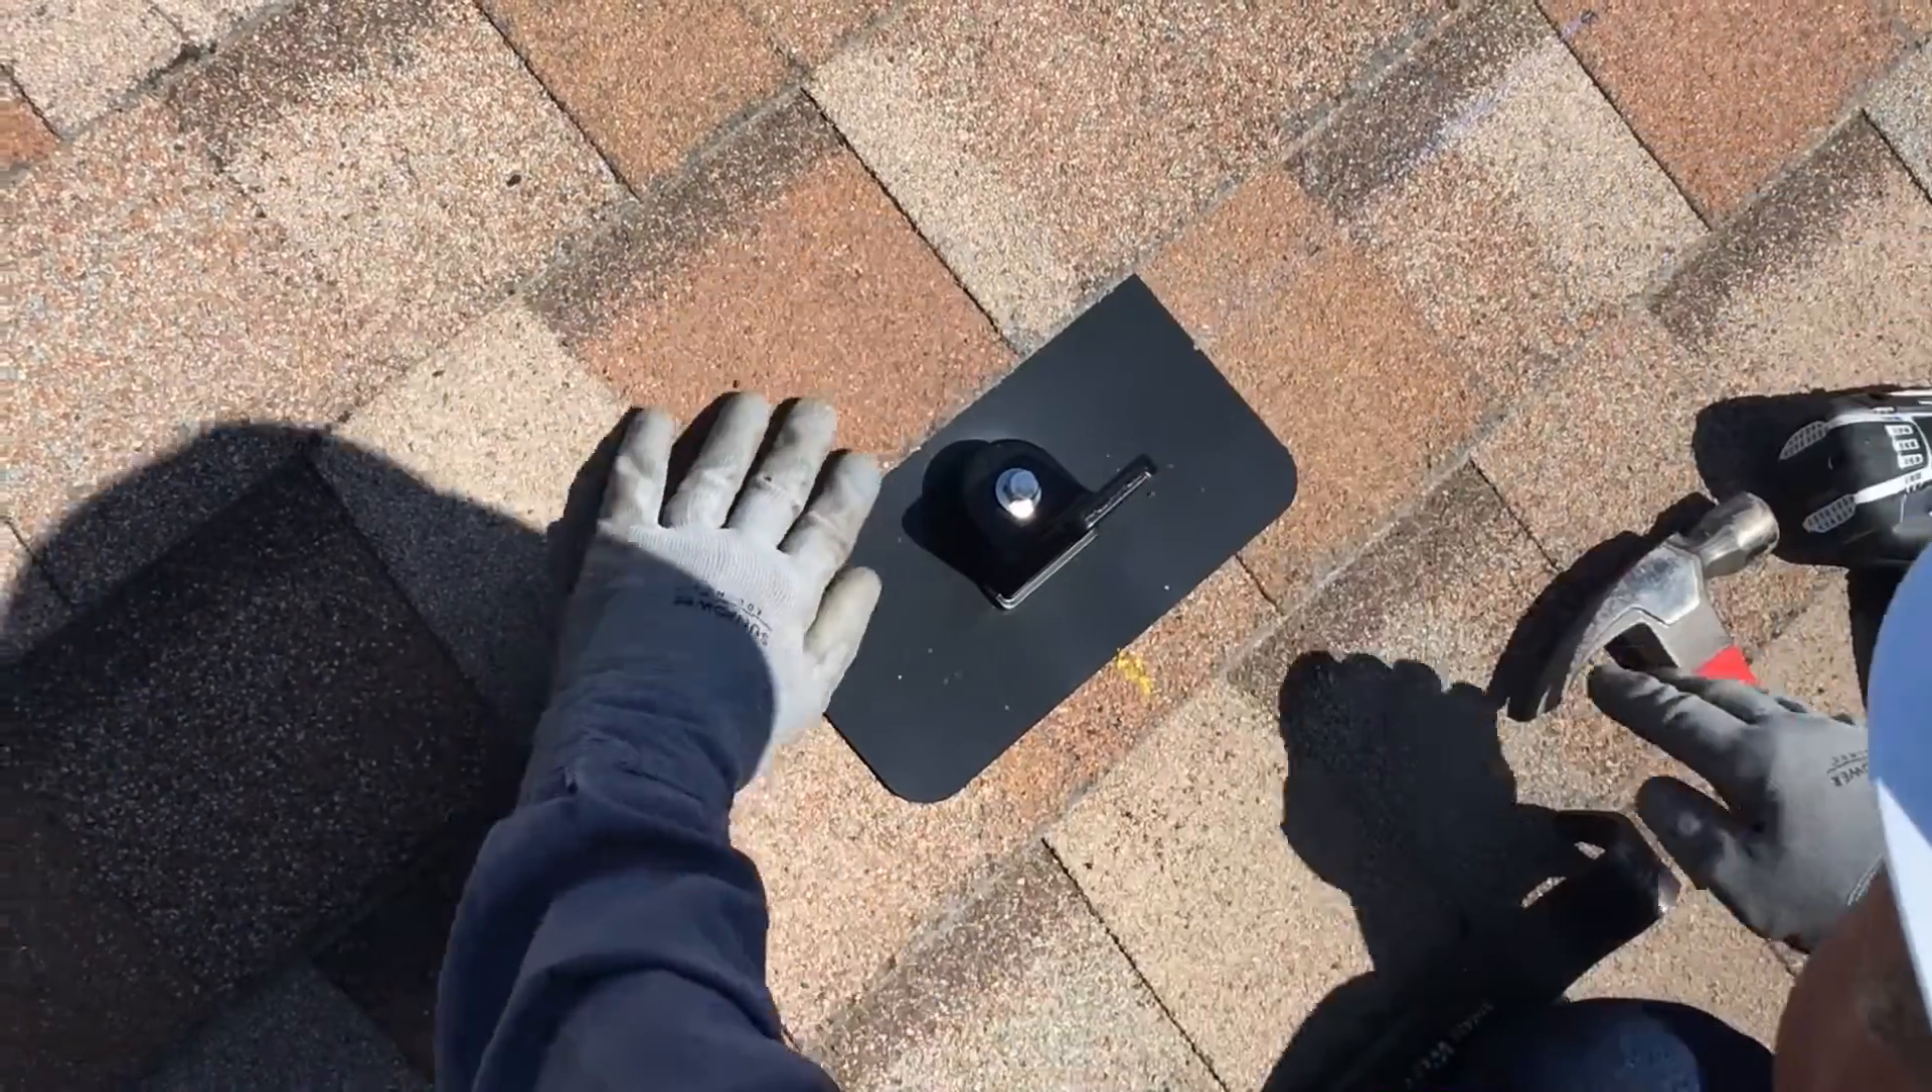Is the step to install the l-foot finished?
Yes.